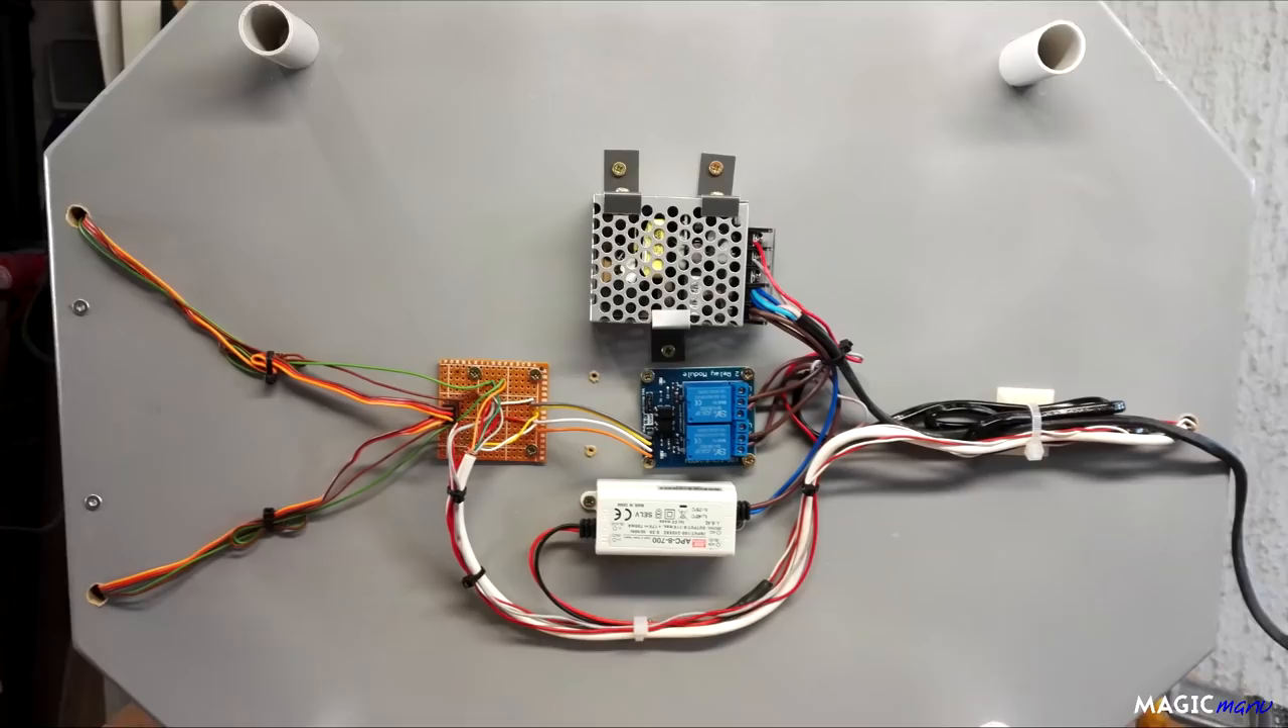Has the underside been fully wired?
Yes.